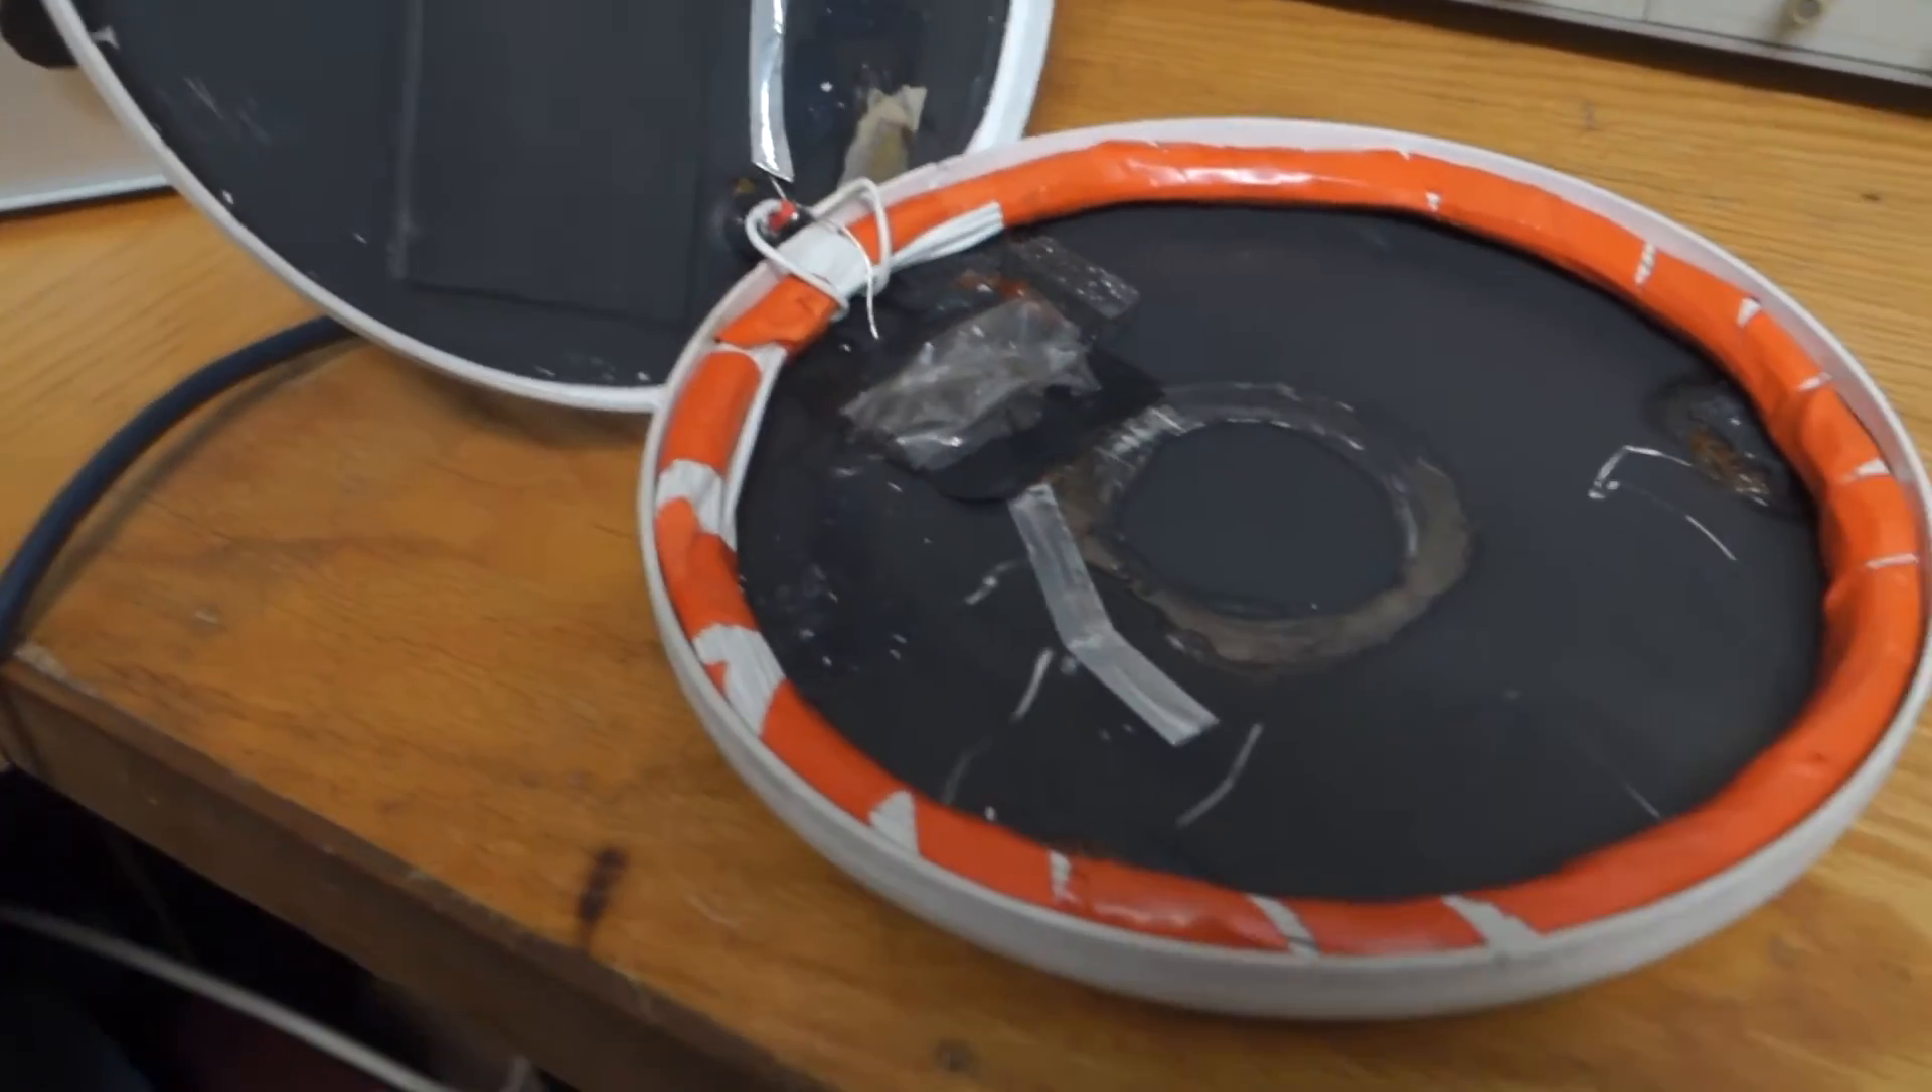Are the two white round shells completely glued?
No.